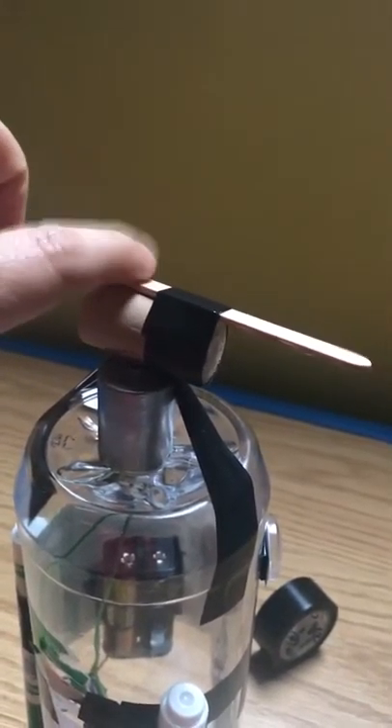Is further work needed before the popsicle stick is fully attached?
No.